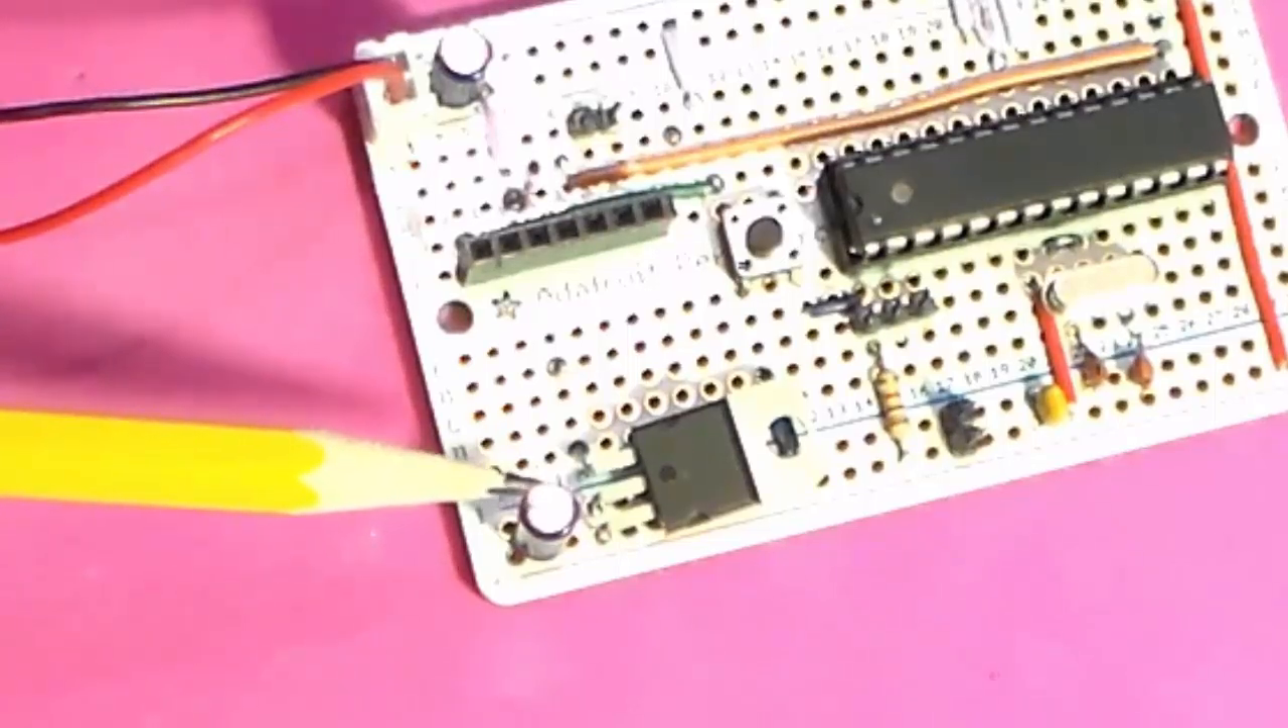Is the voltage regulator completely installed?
Yes.